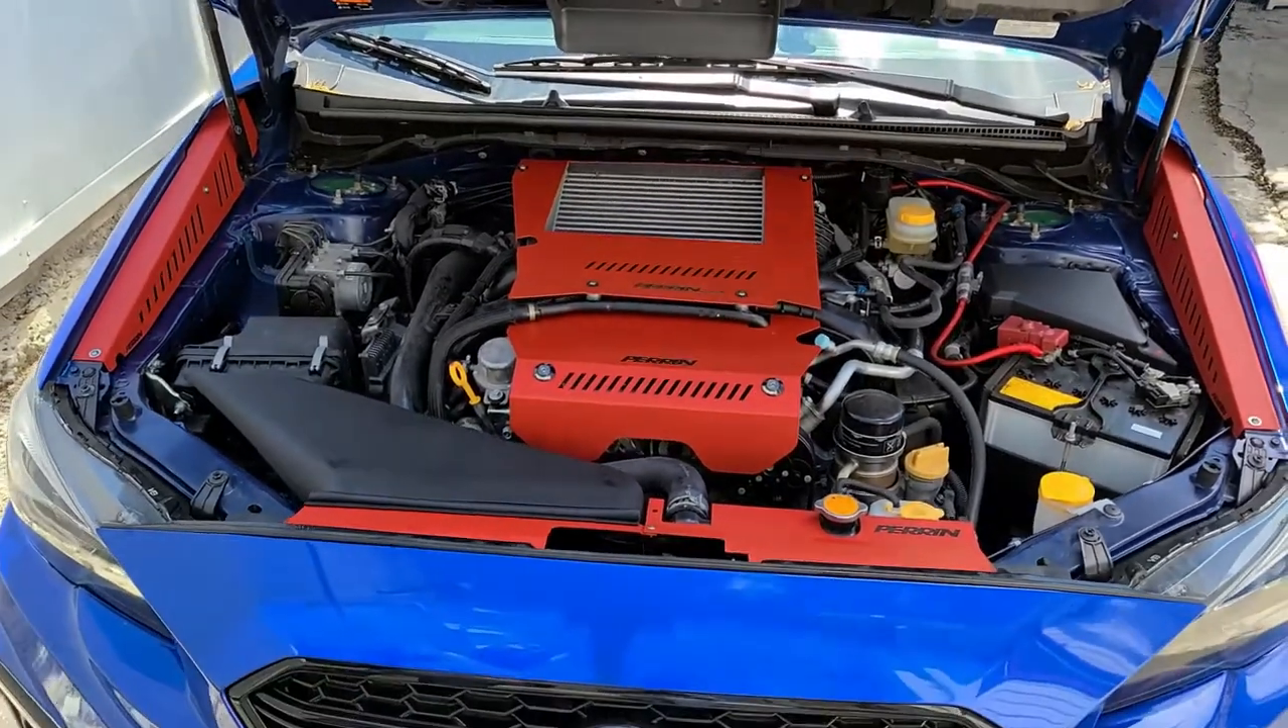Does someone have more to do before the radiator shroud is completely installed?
No.